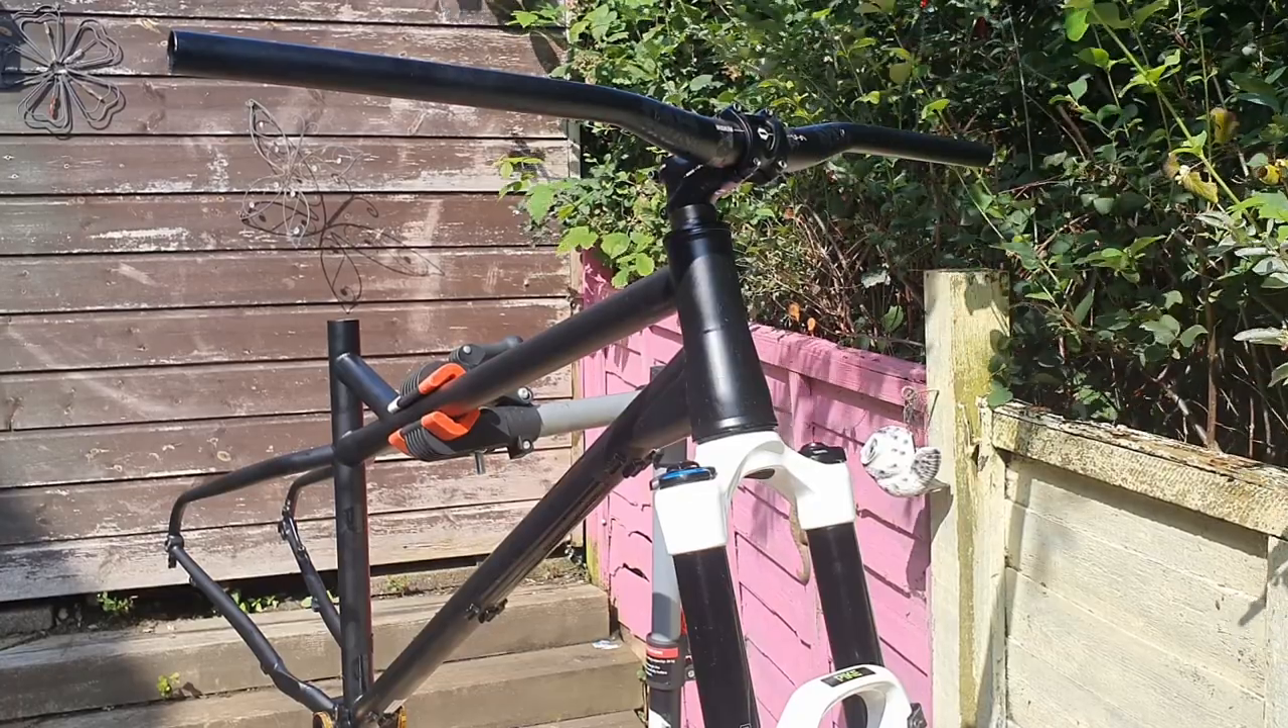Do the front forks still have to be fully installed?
No.